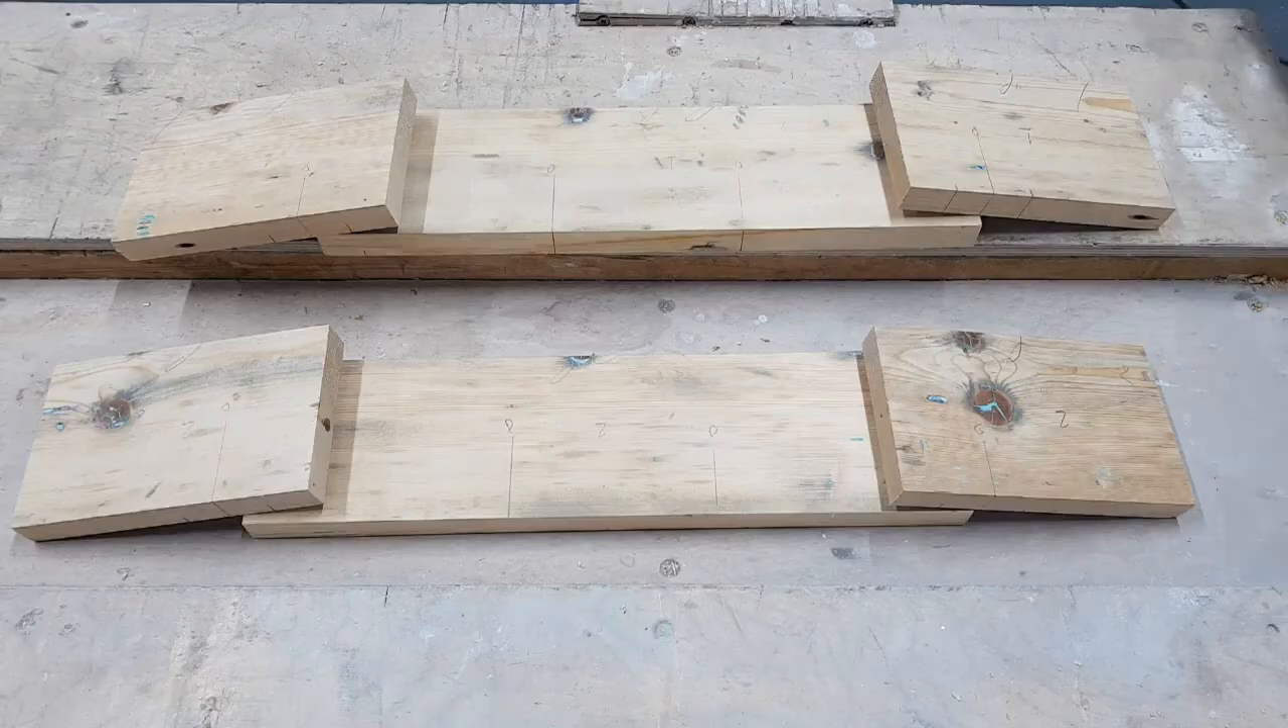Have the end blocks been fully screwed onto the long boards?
No.